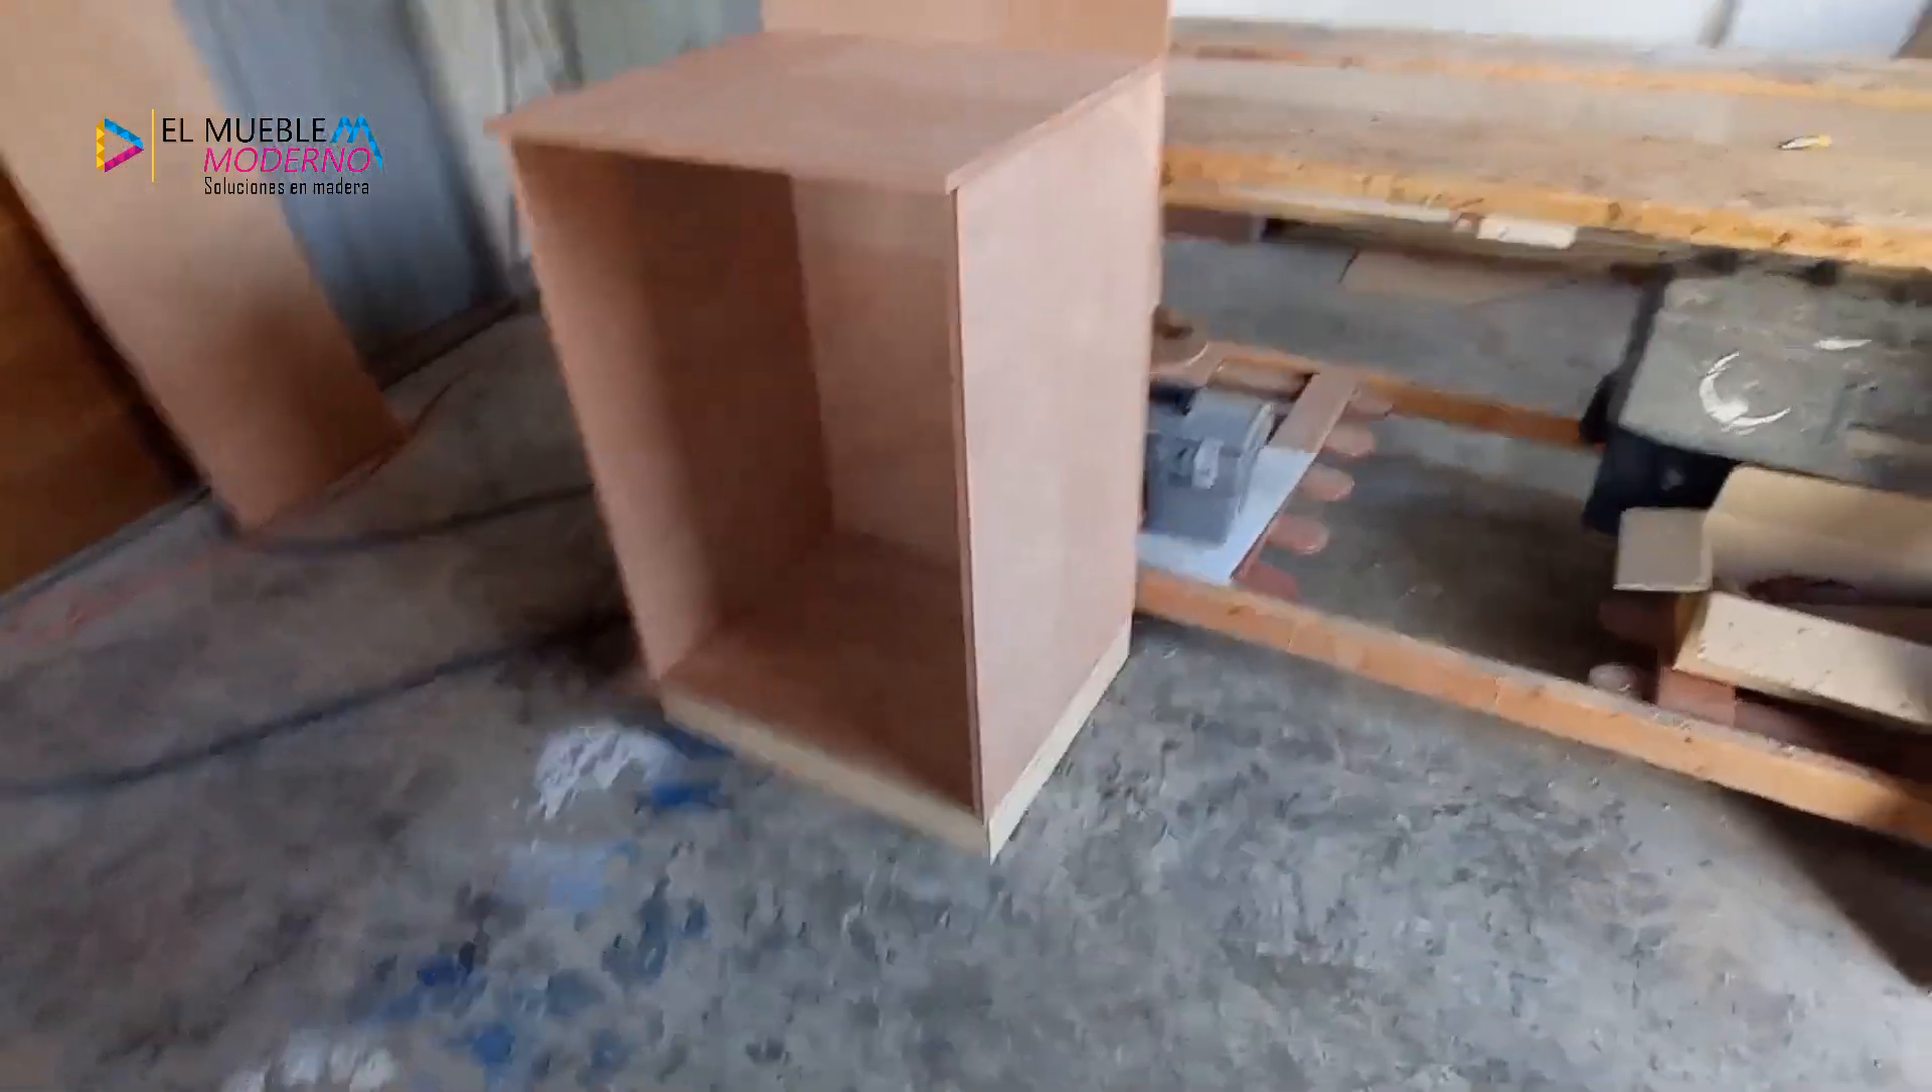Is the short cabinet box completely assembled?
Yes.